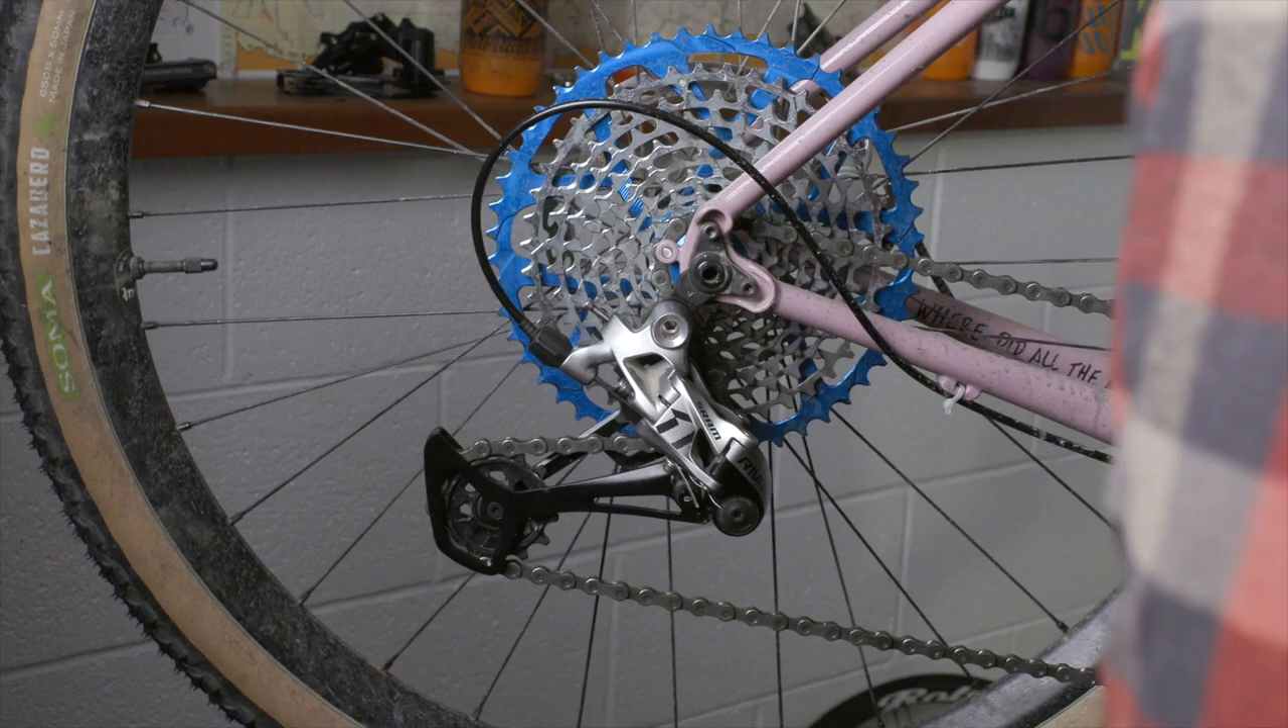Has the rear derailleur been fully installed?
Yes.